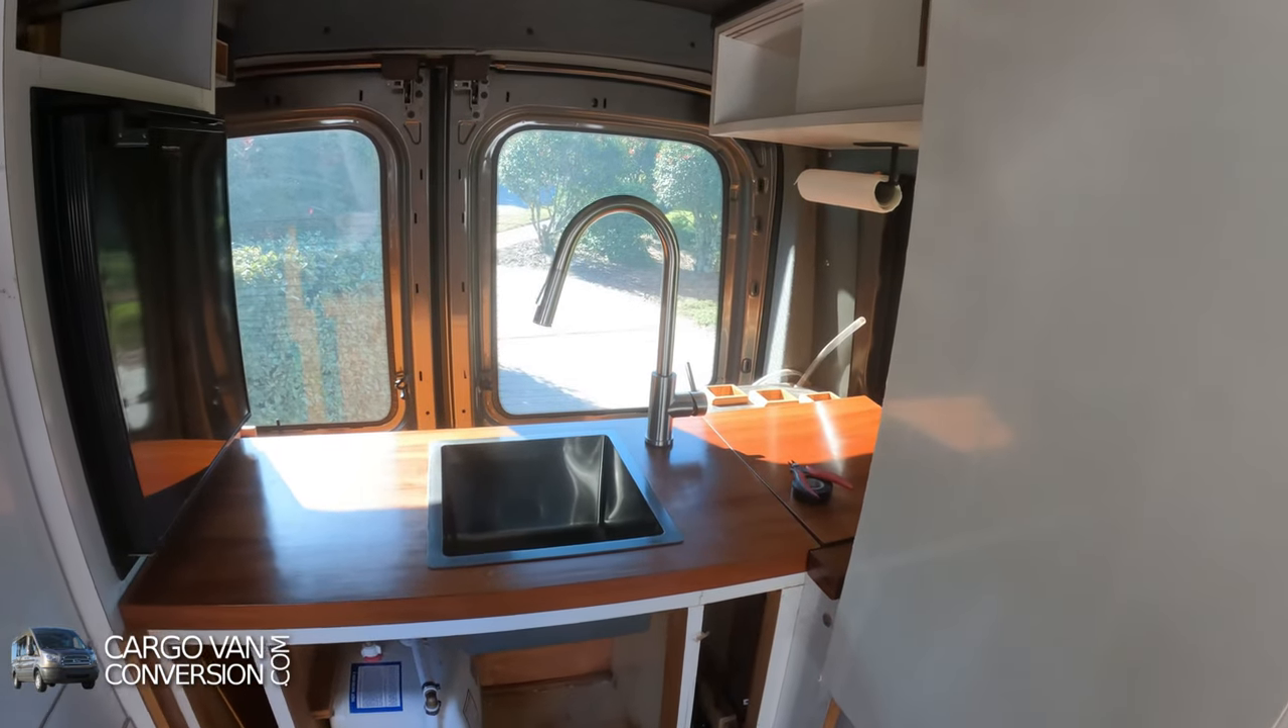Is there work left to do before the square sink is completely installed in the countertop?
No.